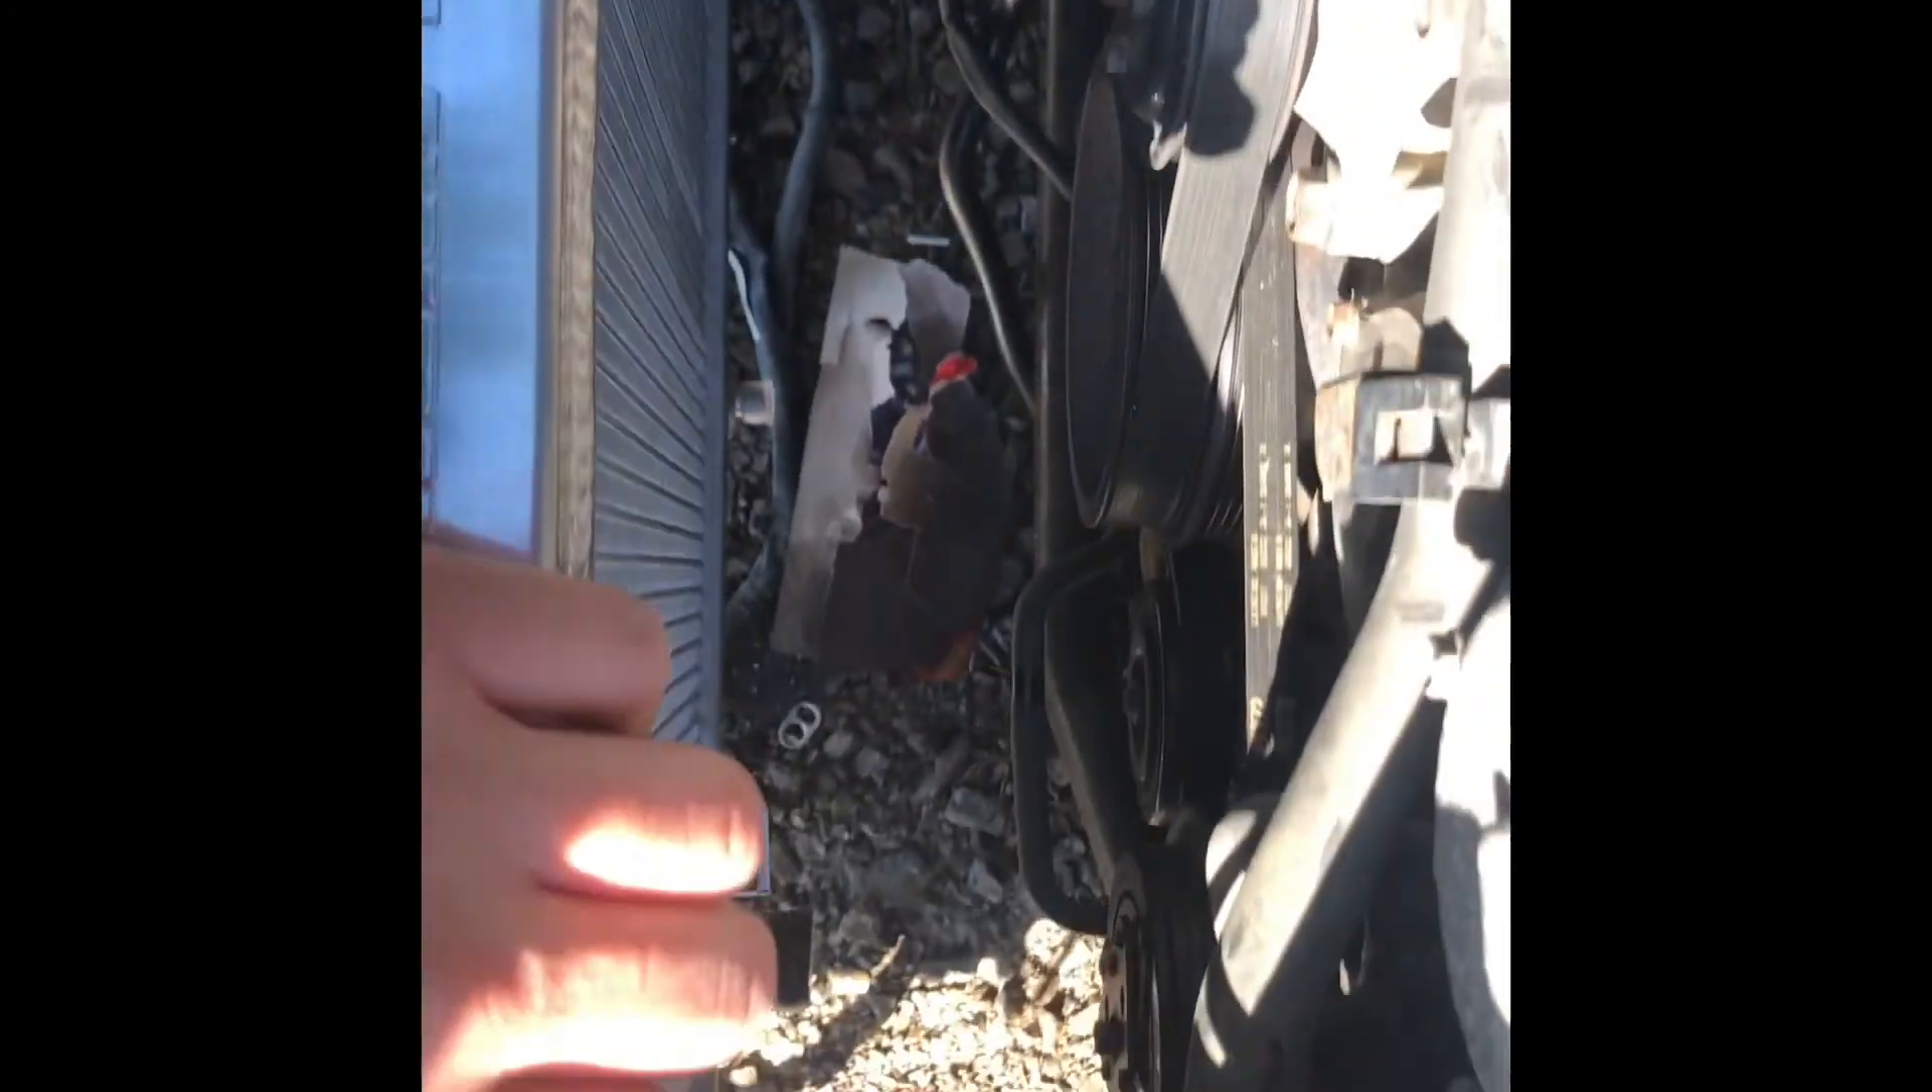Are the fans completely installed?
No.